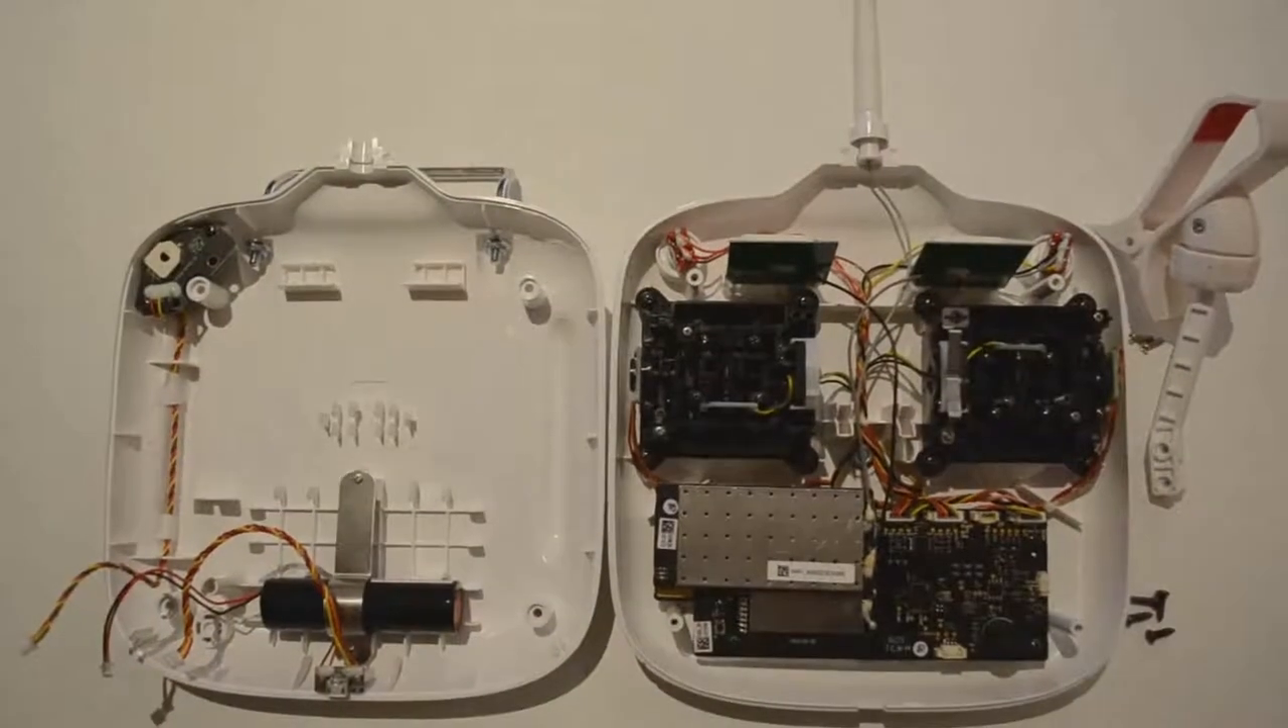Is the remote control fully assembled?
No.